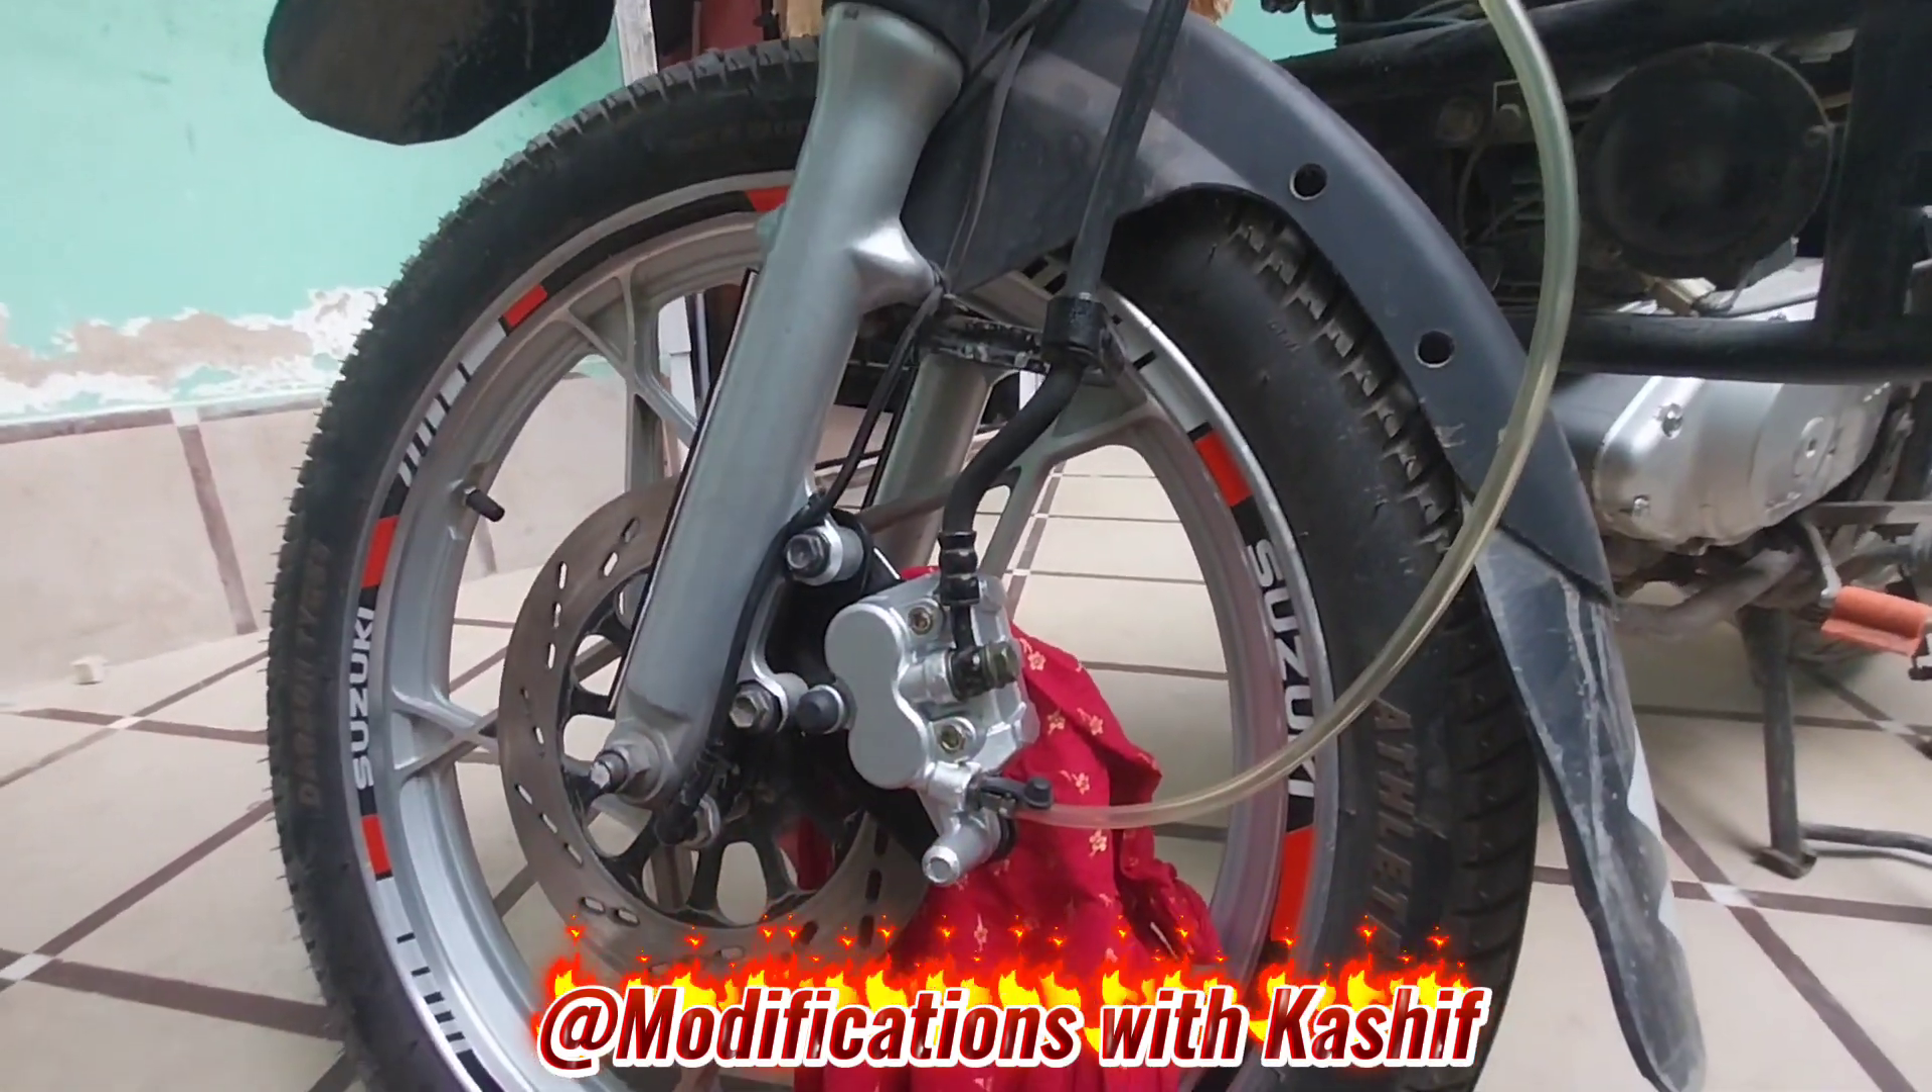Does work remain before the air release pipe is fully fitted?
No.